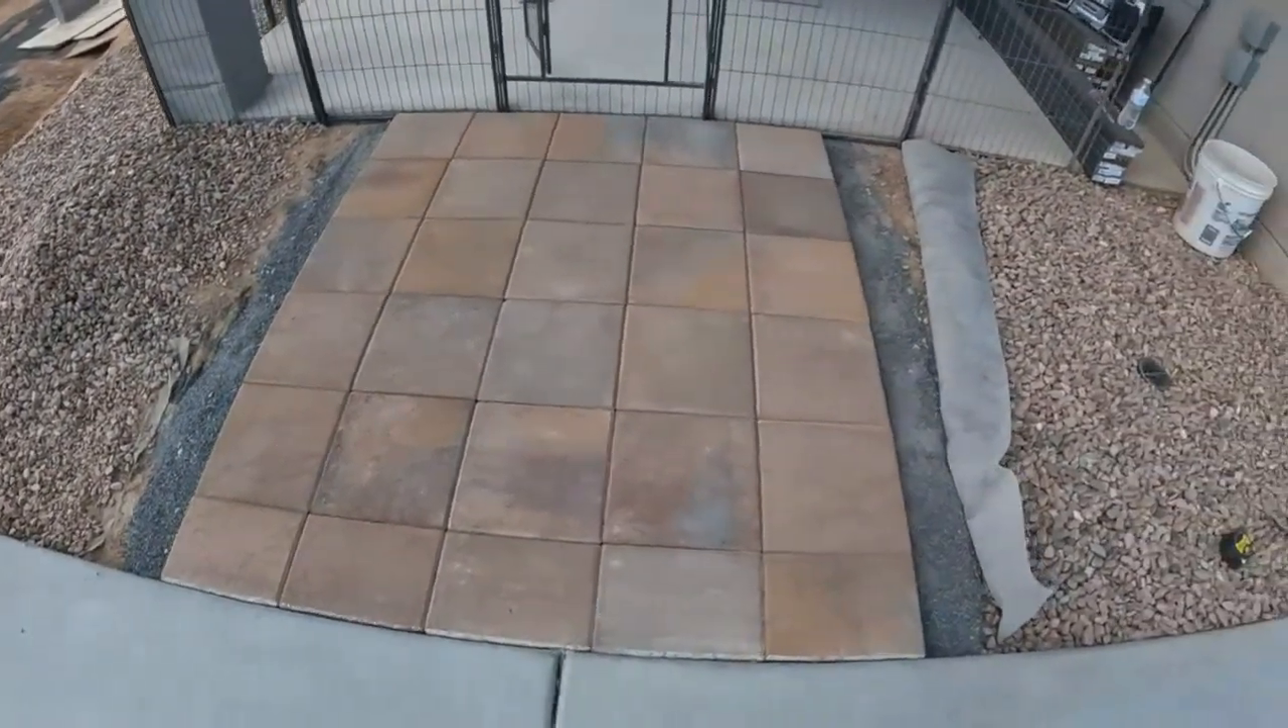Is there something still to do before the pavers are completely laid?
No.